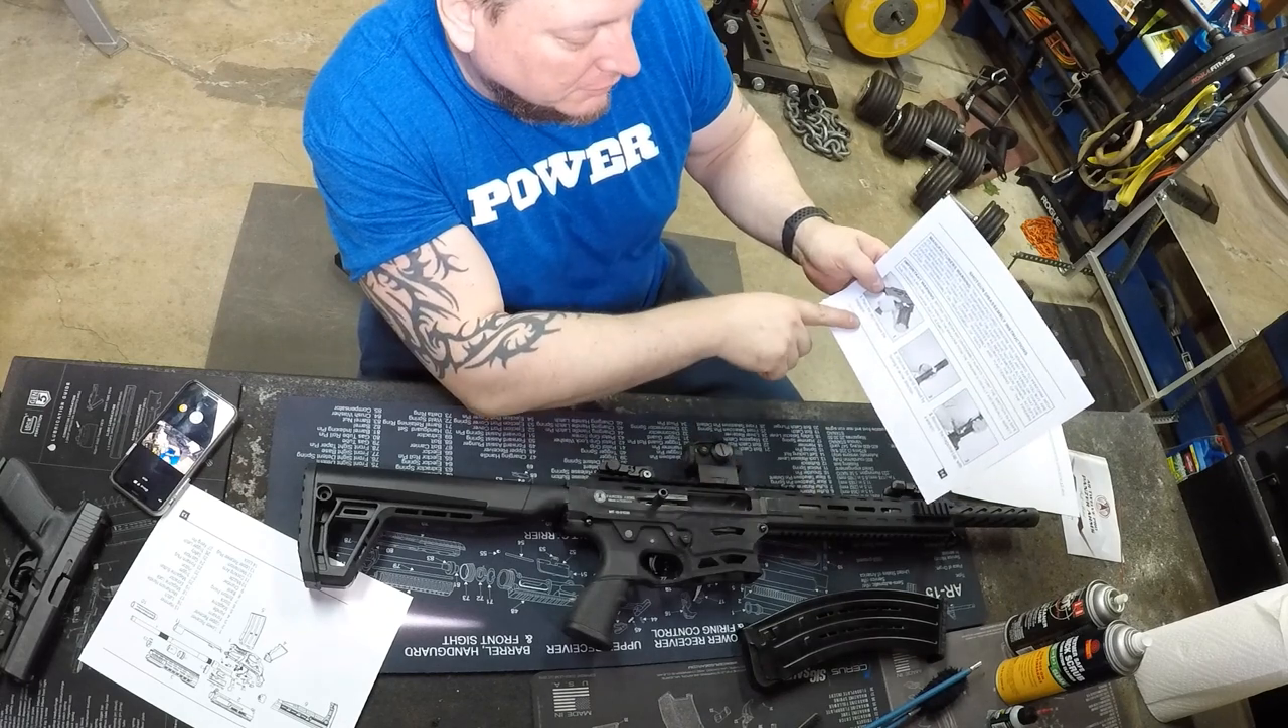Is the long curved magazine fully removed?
Yes.